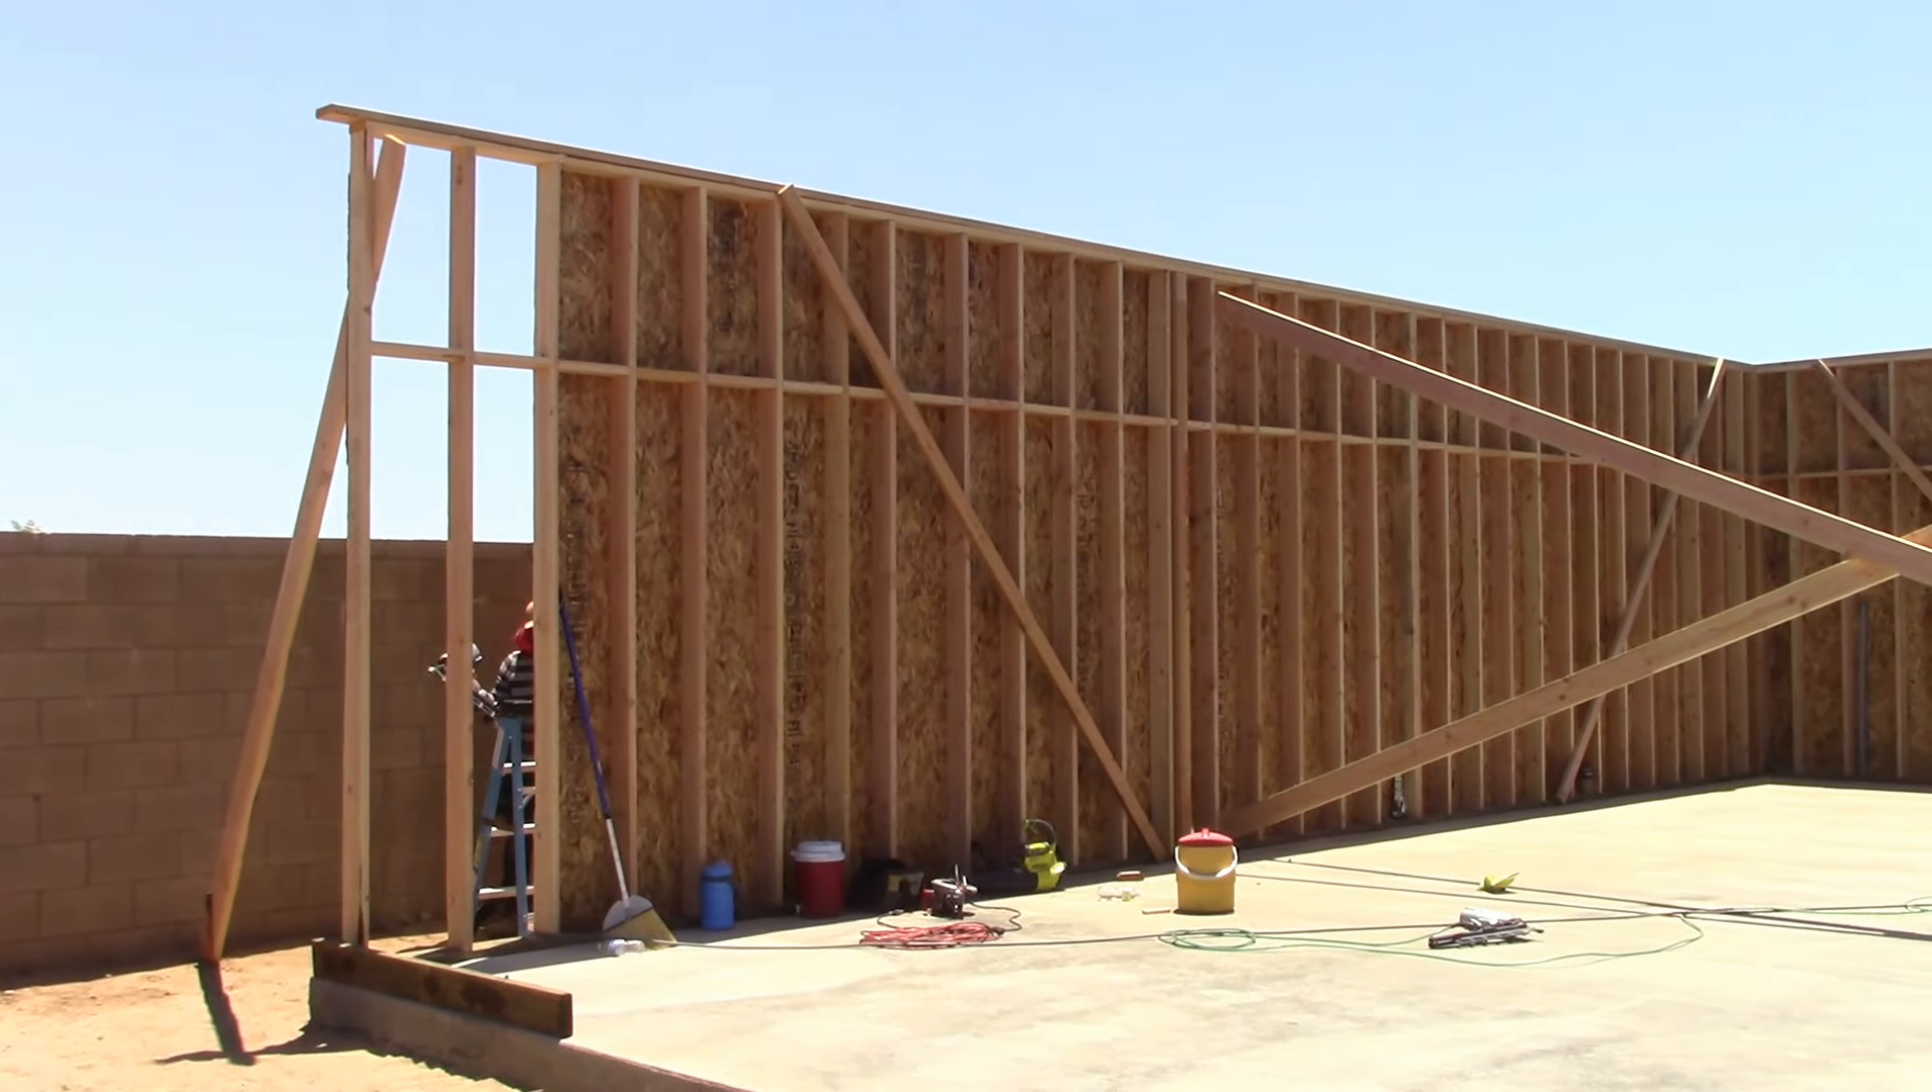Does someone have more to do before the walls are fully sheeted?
Yes.